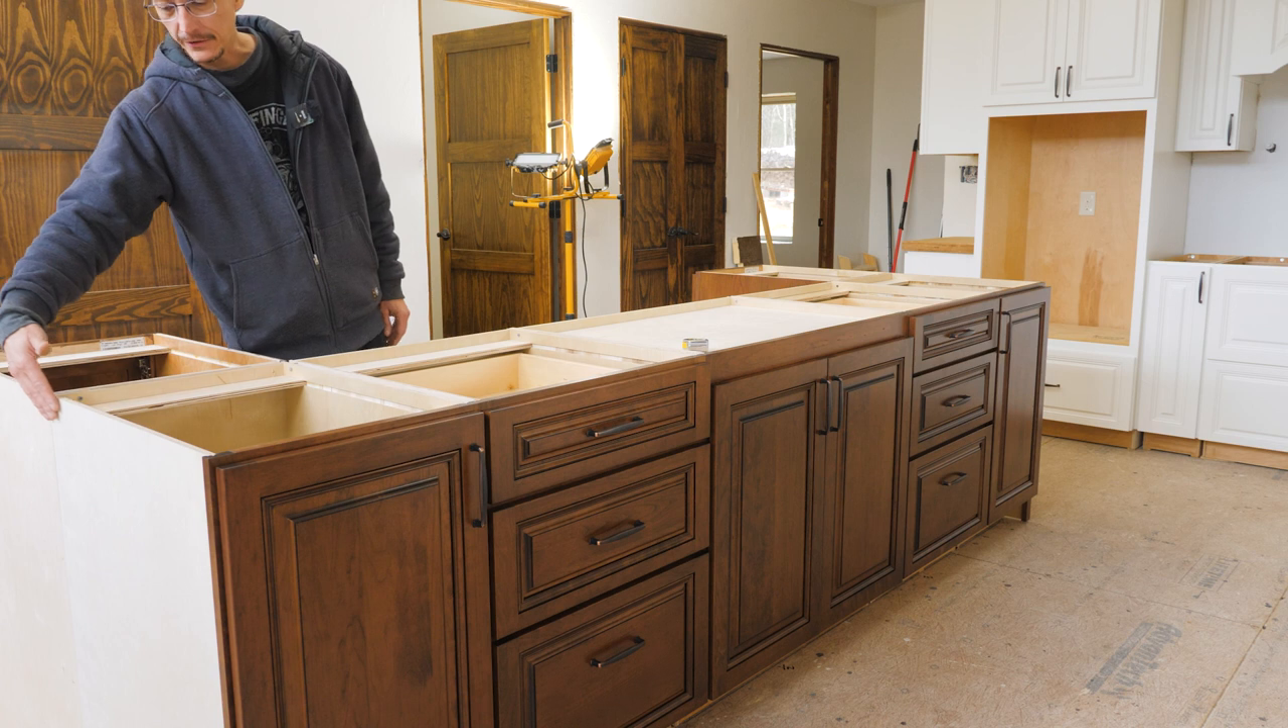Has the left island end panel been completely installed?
No.